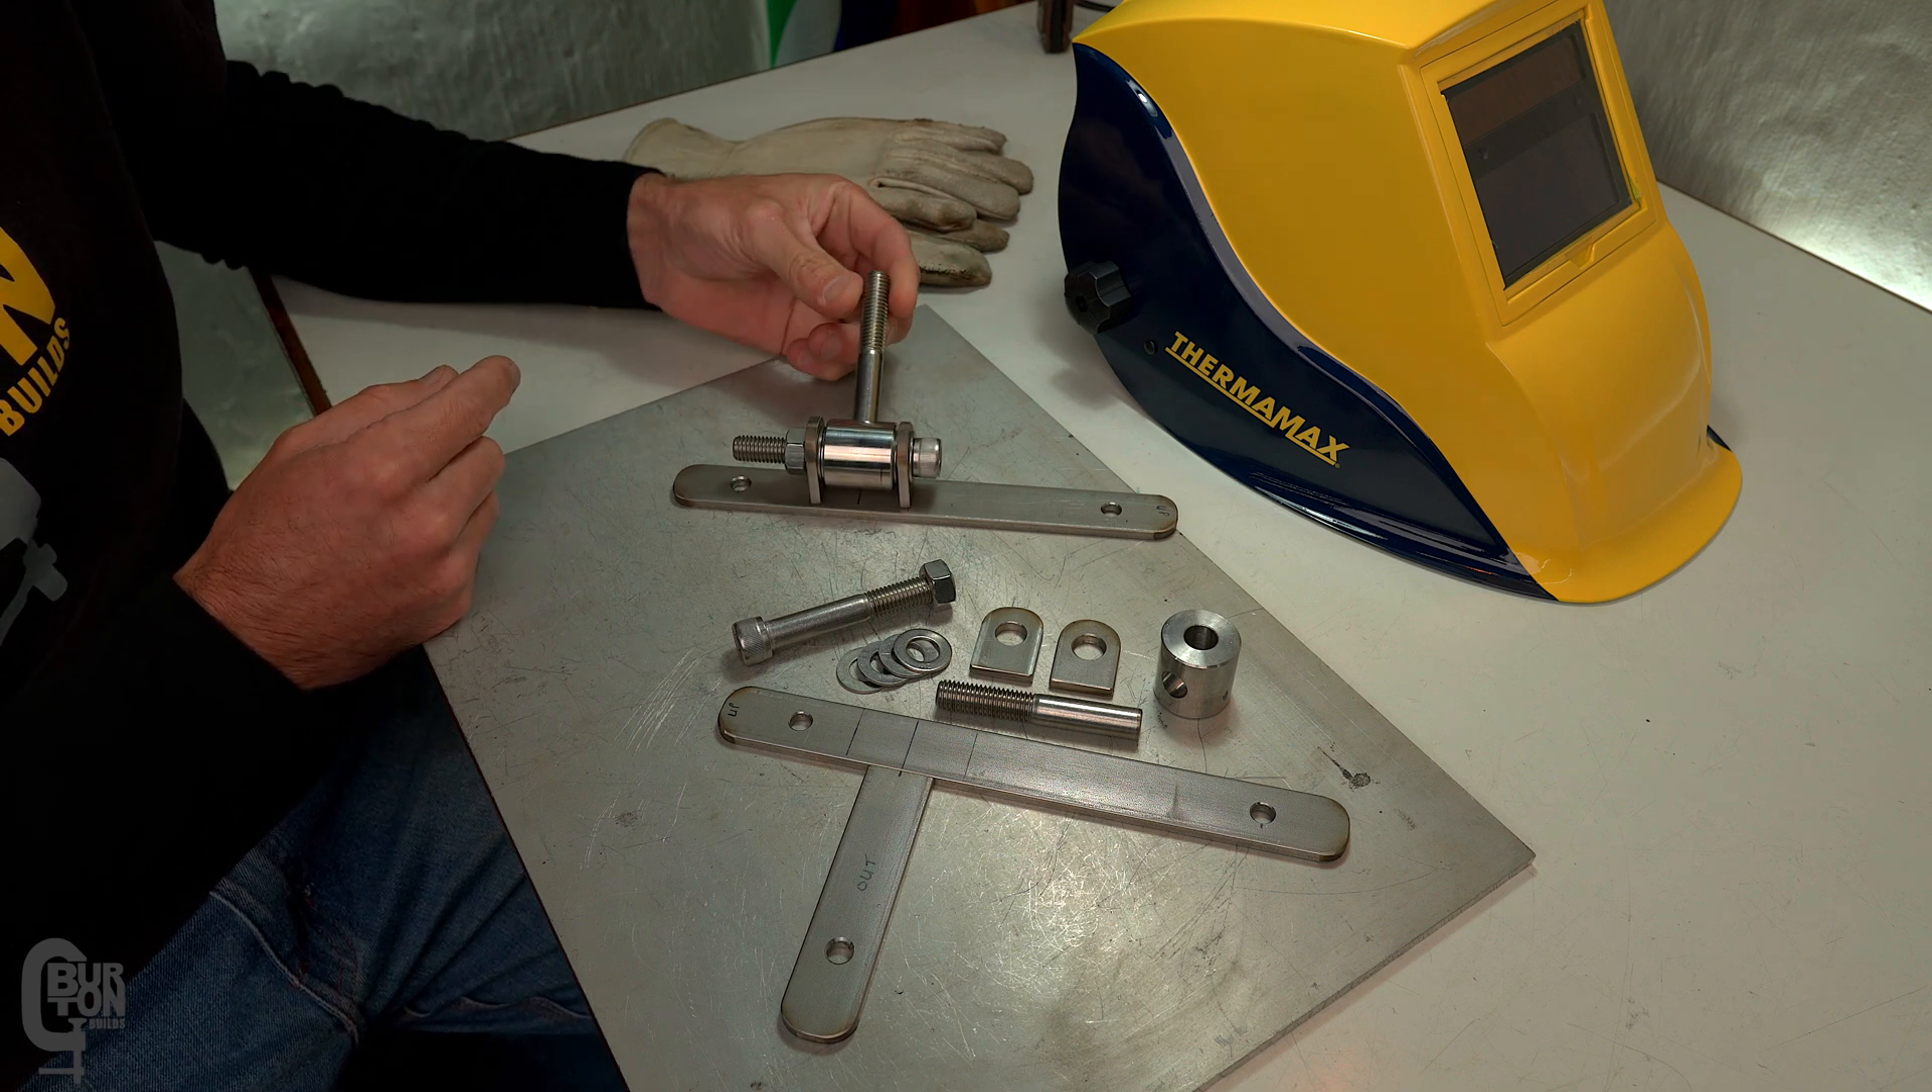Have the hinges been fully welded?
No.